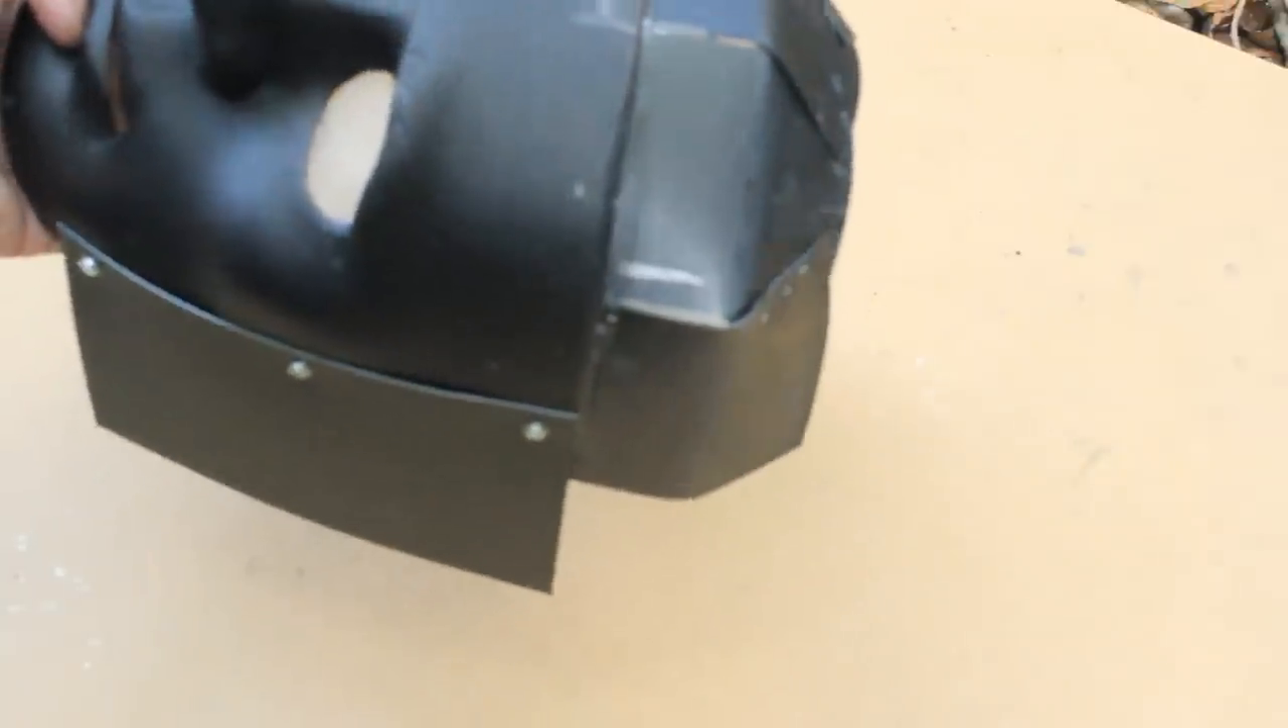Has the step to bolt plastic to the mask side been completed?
Yes.